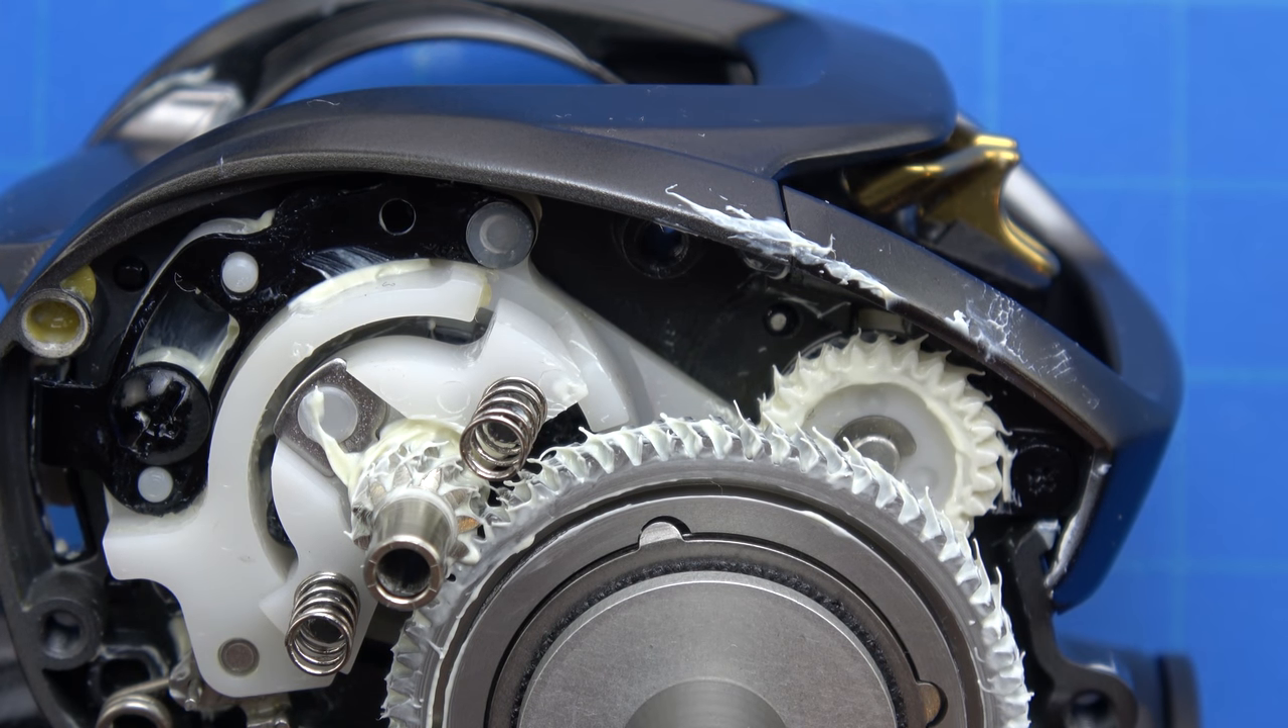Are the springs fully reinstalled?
Yes.